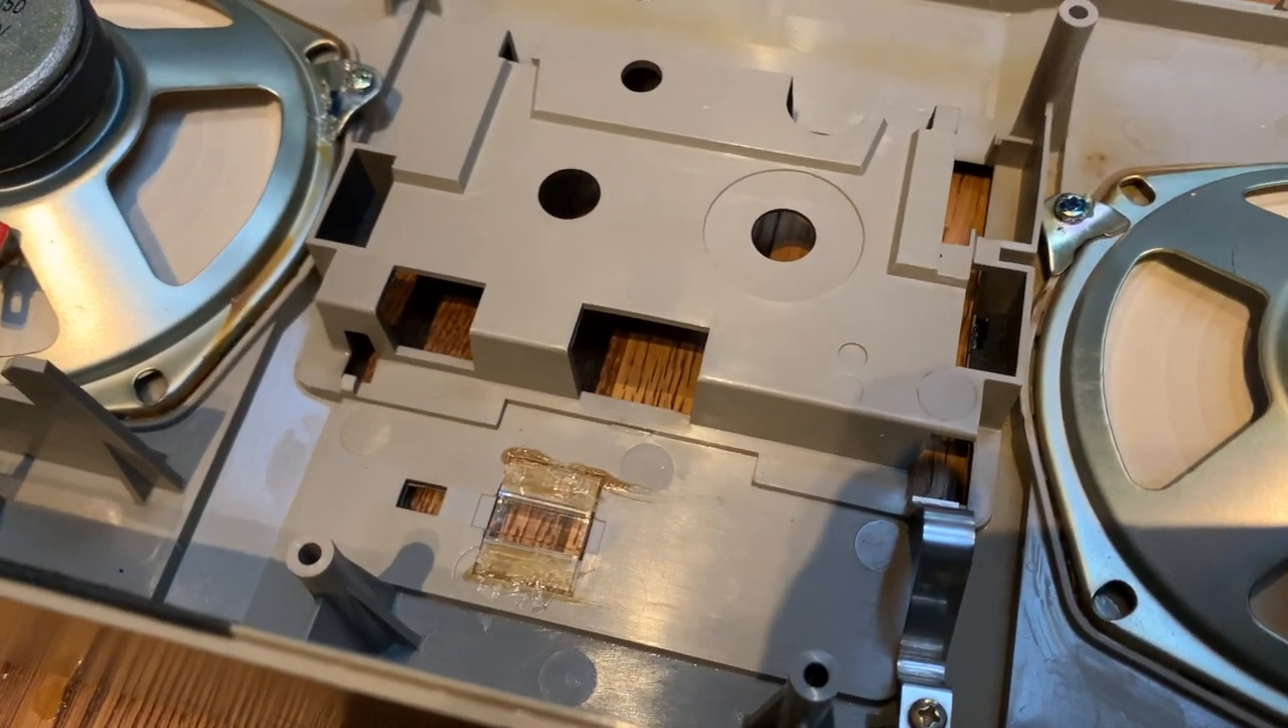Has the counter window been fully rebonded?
Yes.